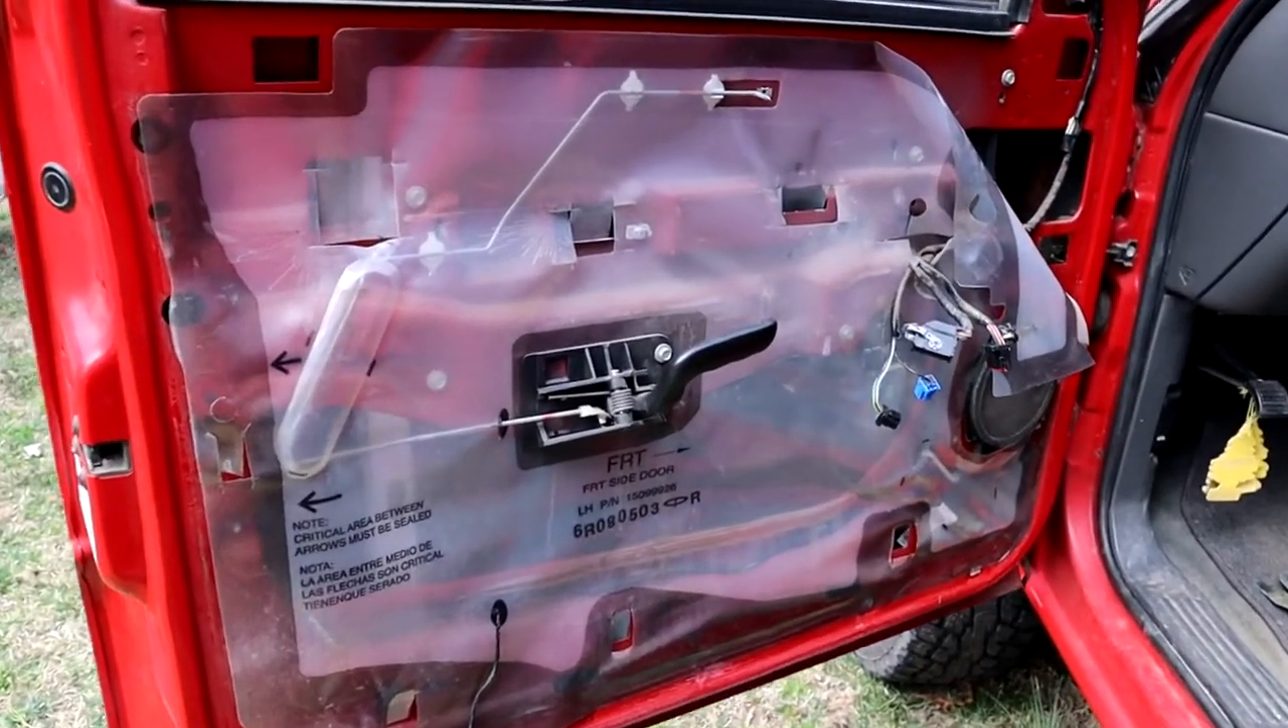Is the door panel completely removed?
Yes.